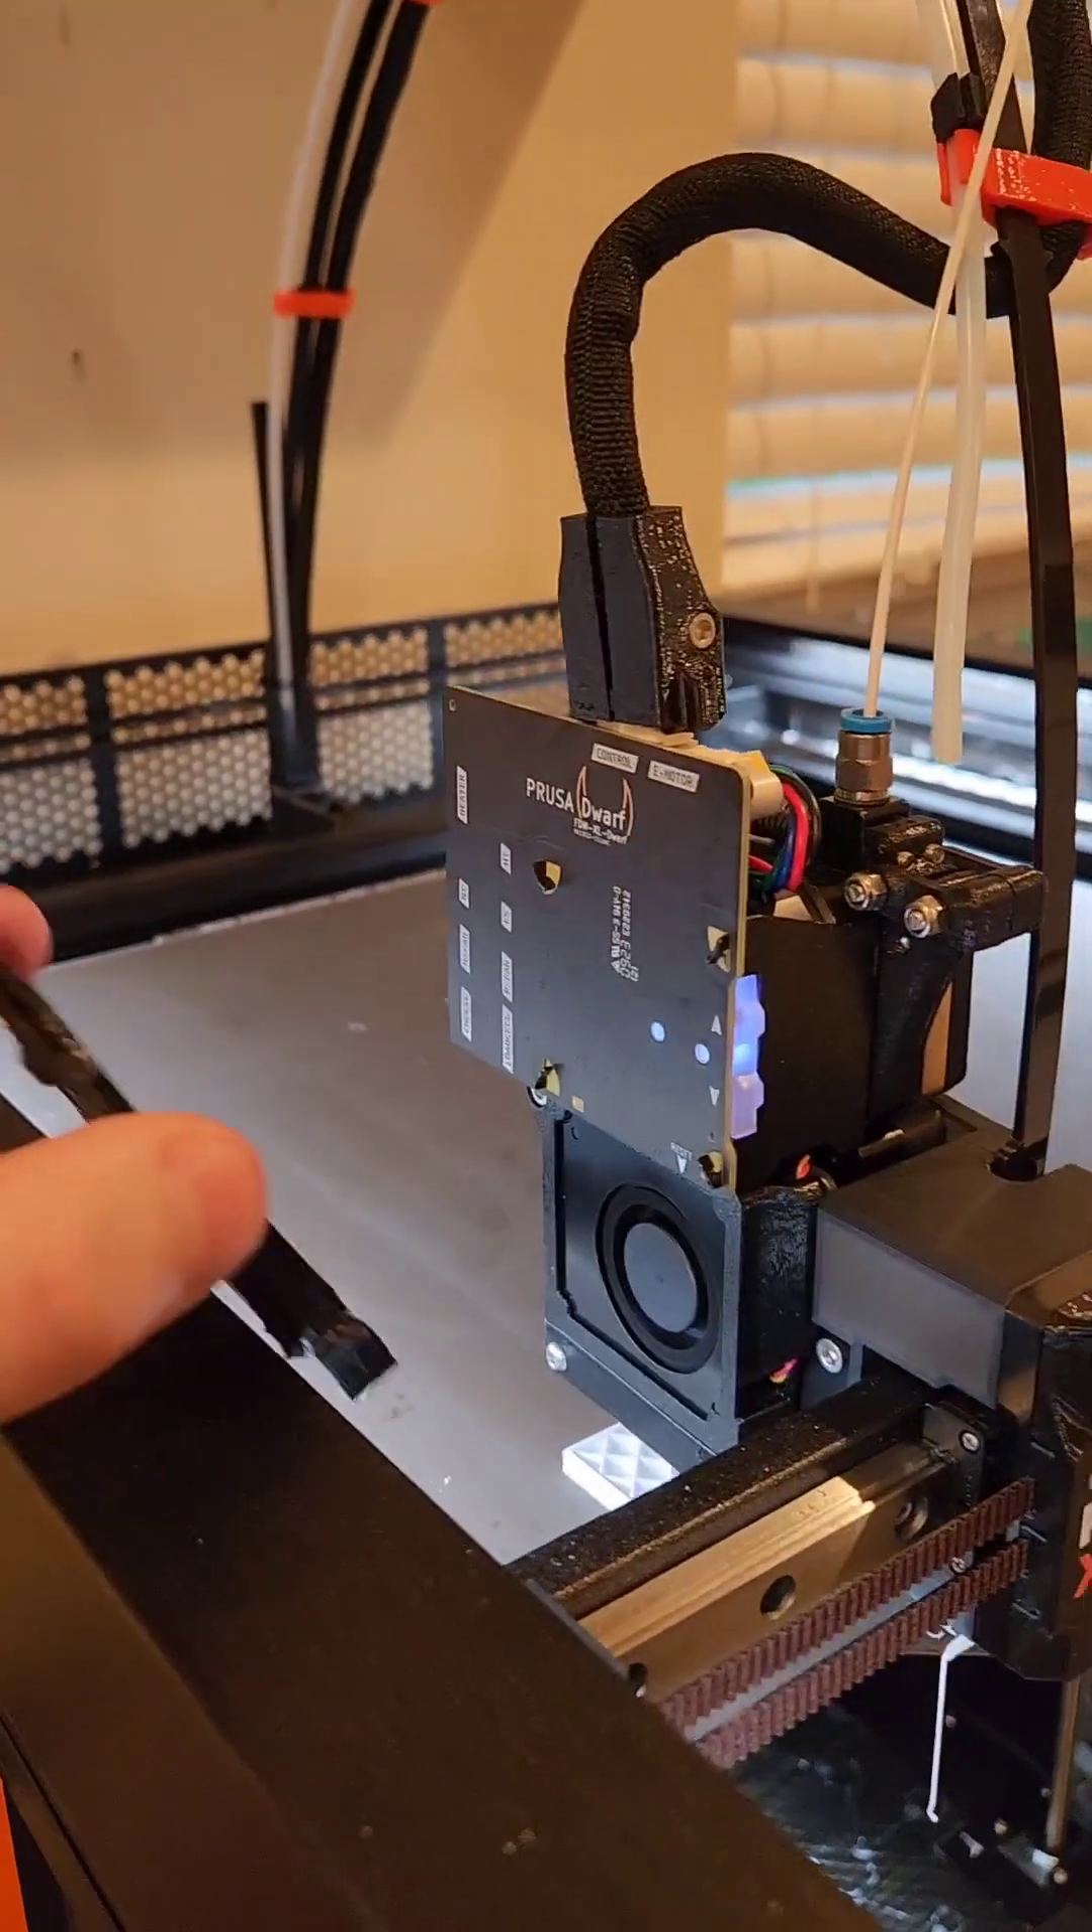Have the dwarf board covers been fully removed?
Yes.